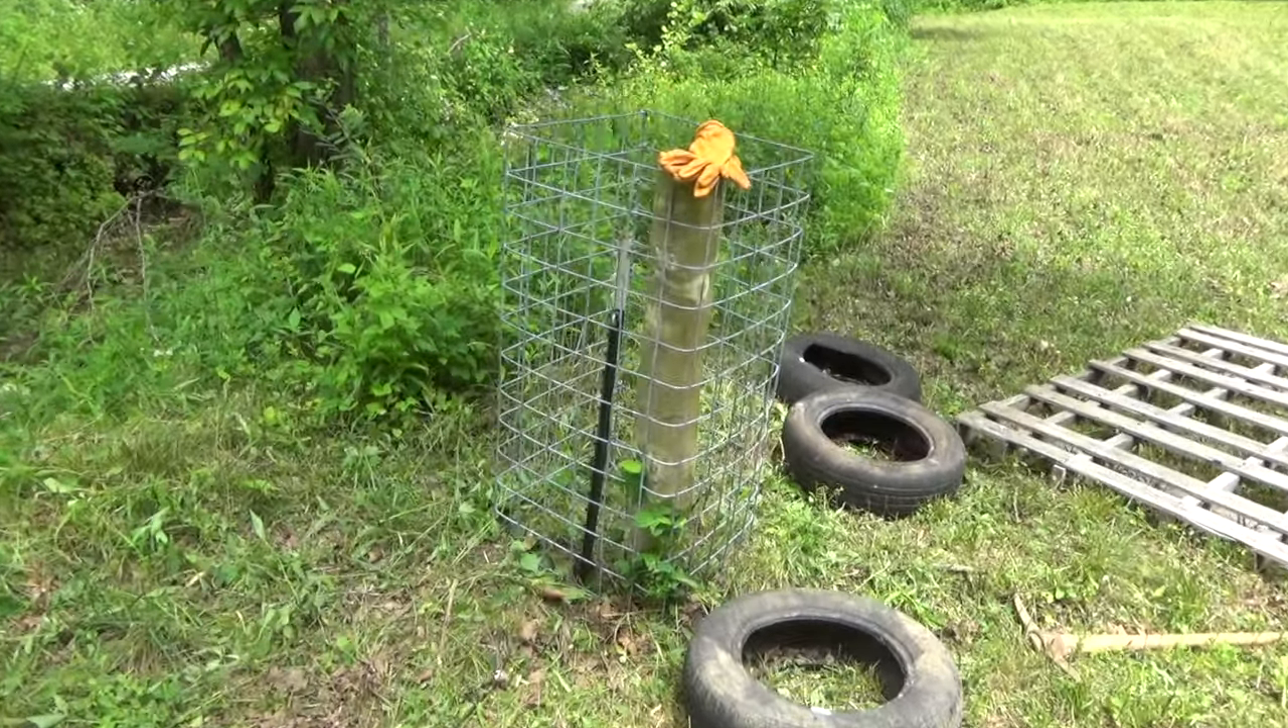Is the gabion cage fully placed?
Yes.